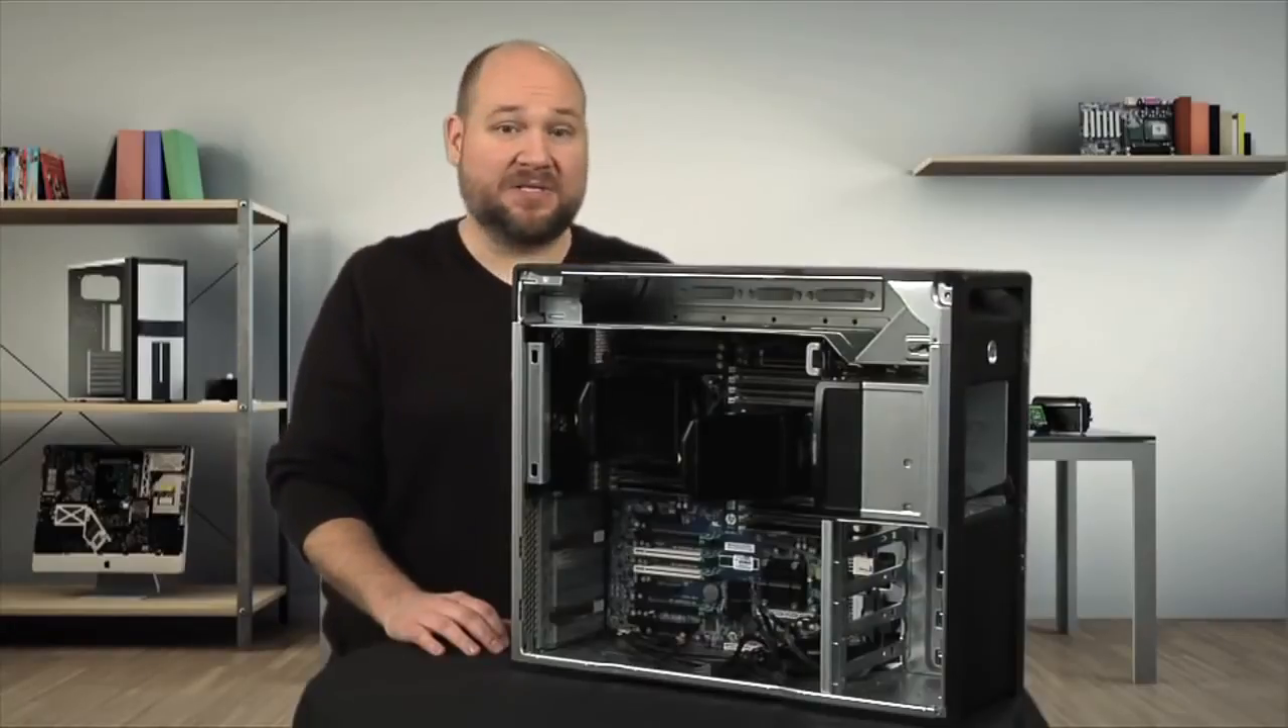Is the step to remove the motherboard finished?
No.